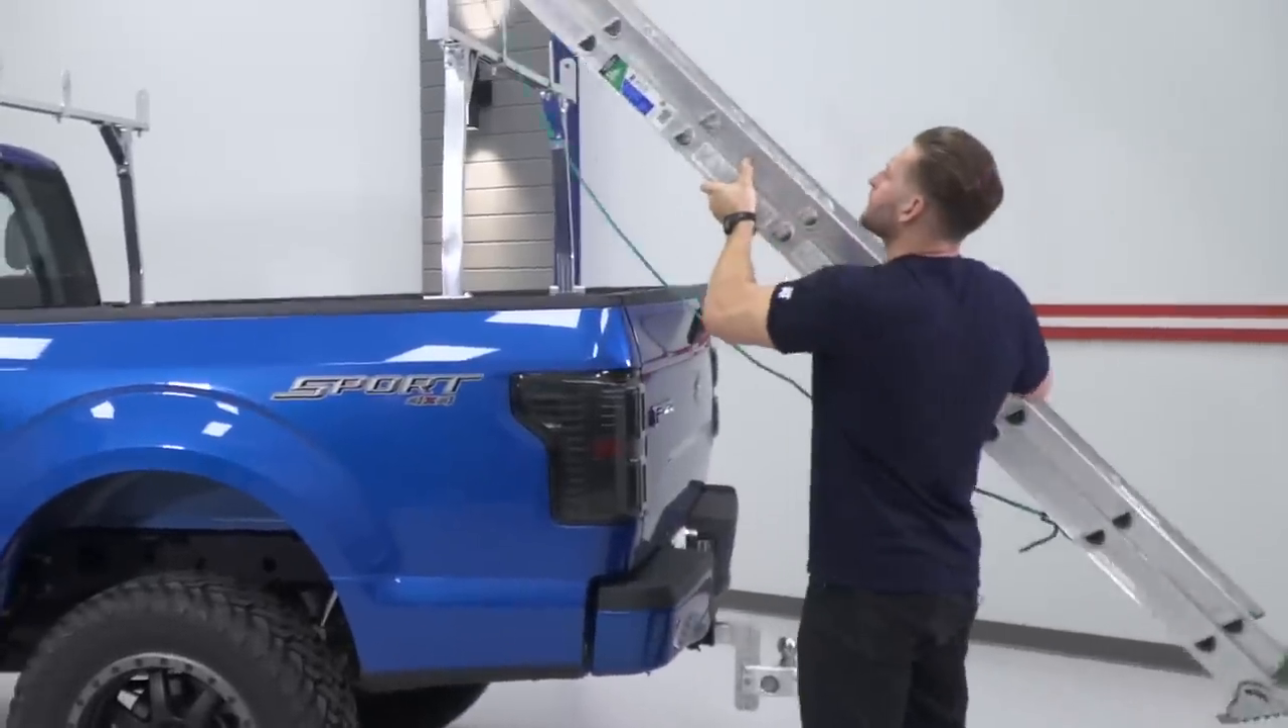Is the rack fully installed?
Yes.